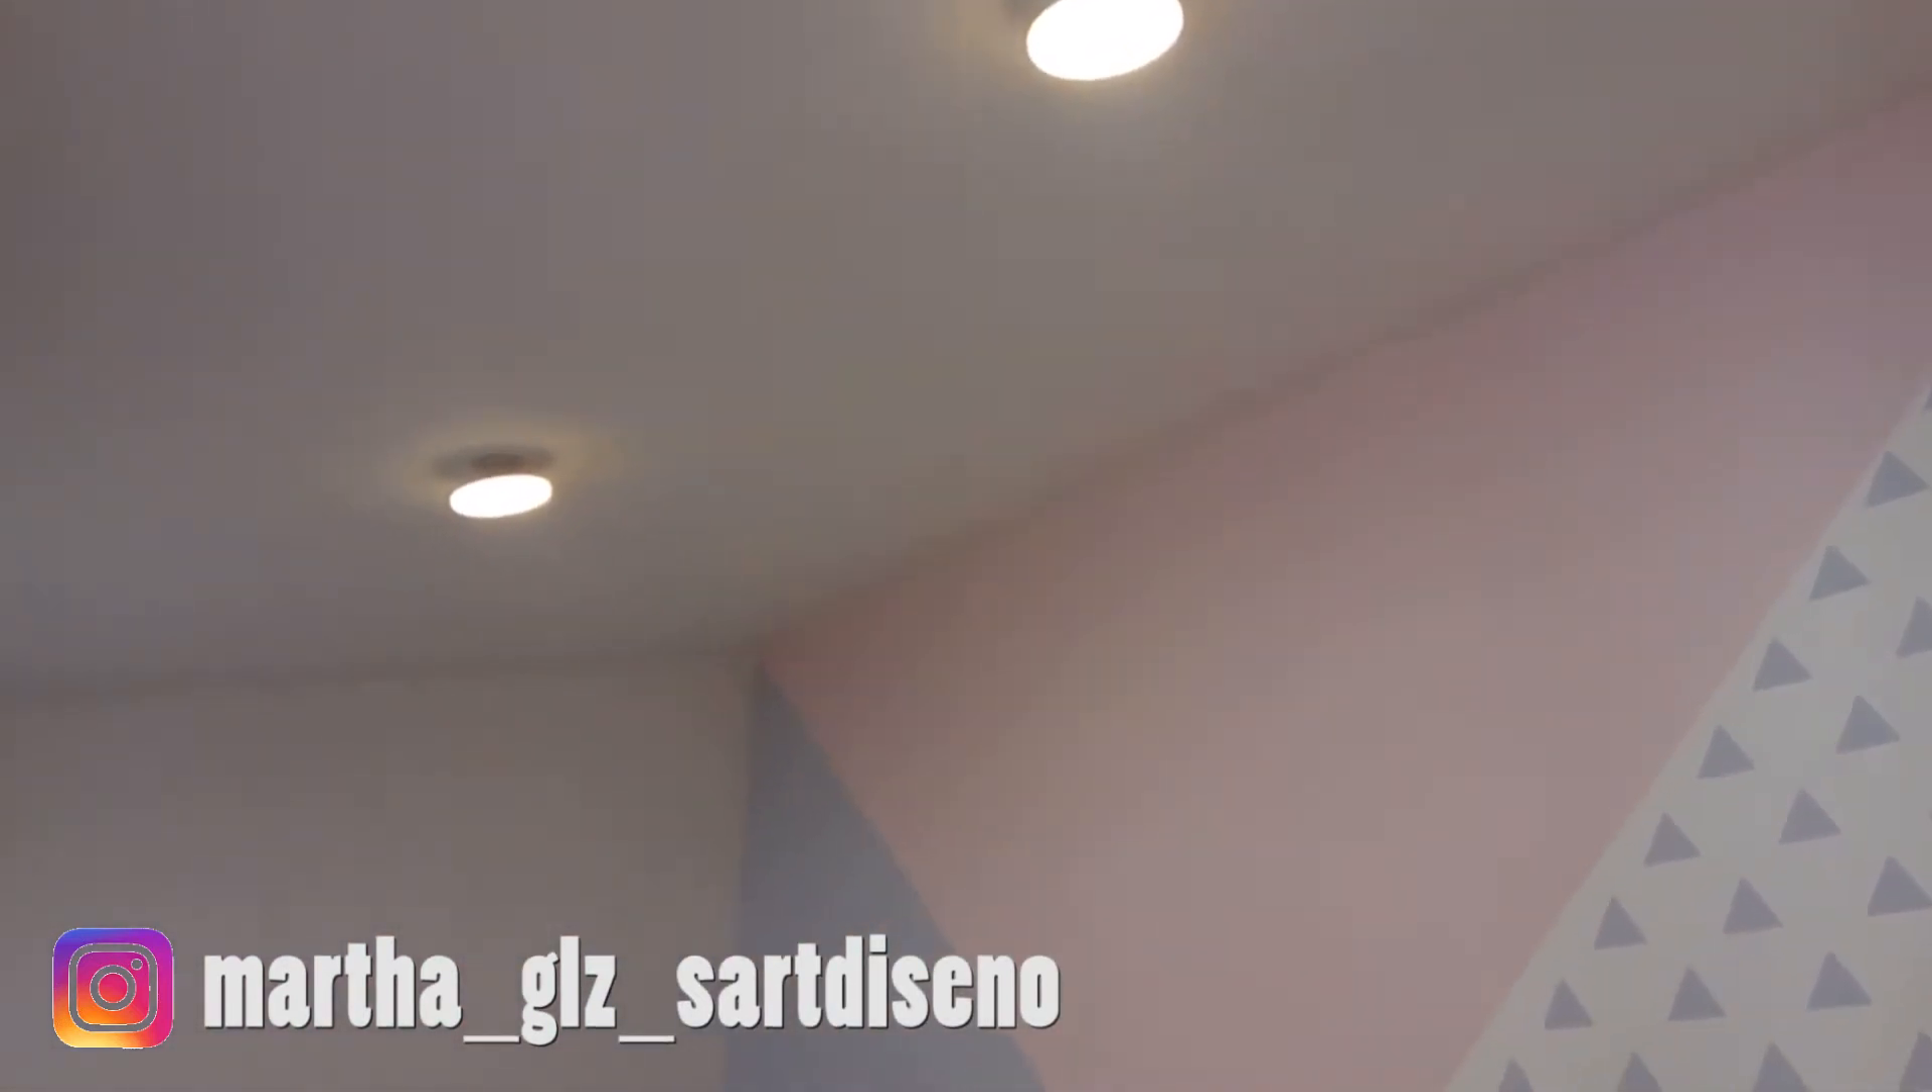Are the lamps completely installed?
Yes.